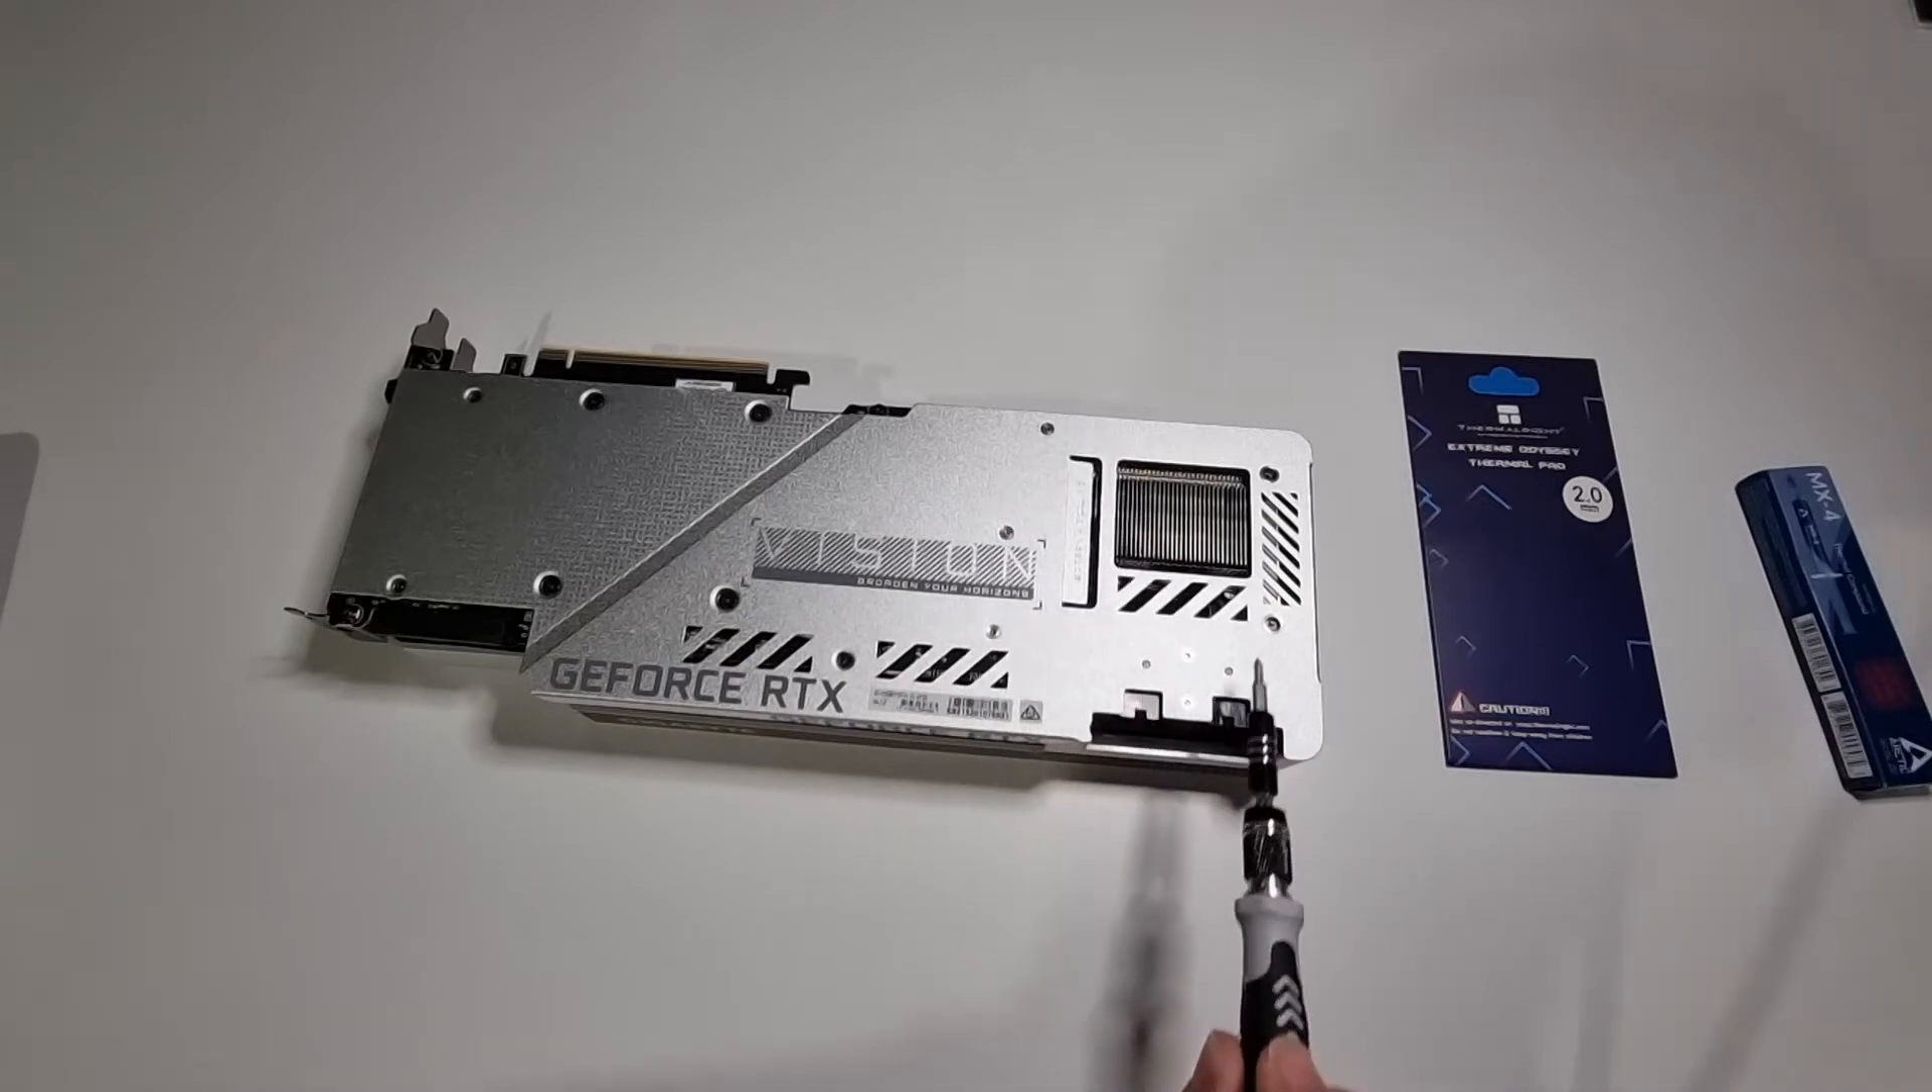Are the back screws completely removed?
No.